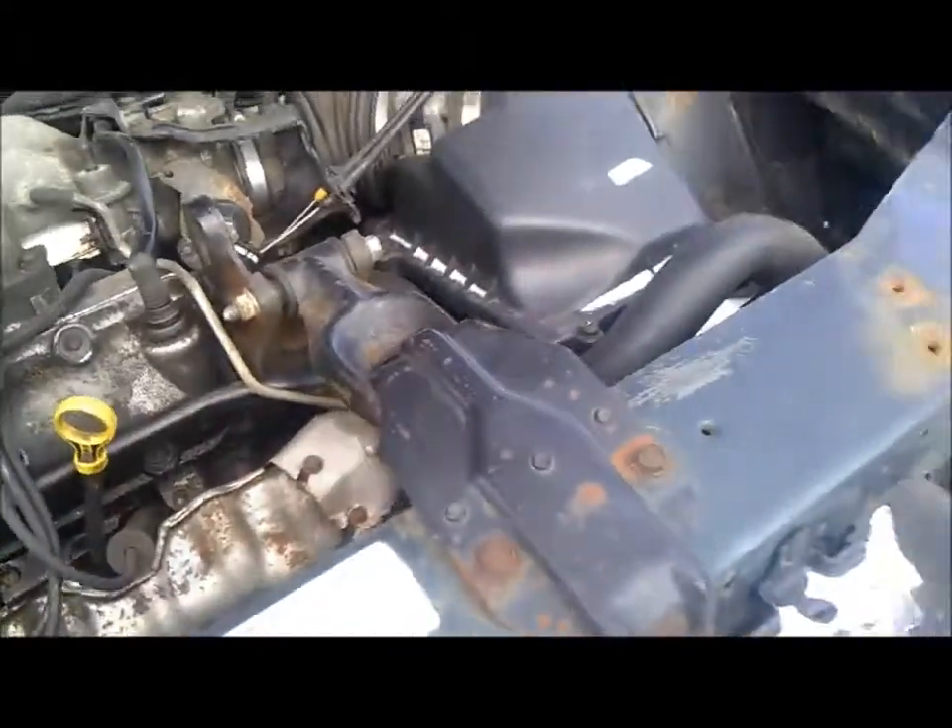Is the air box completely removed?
No.